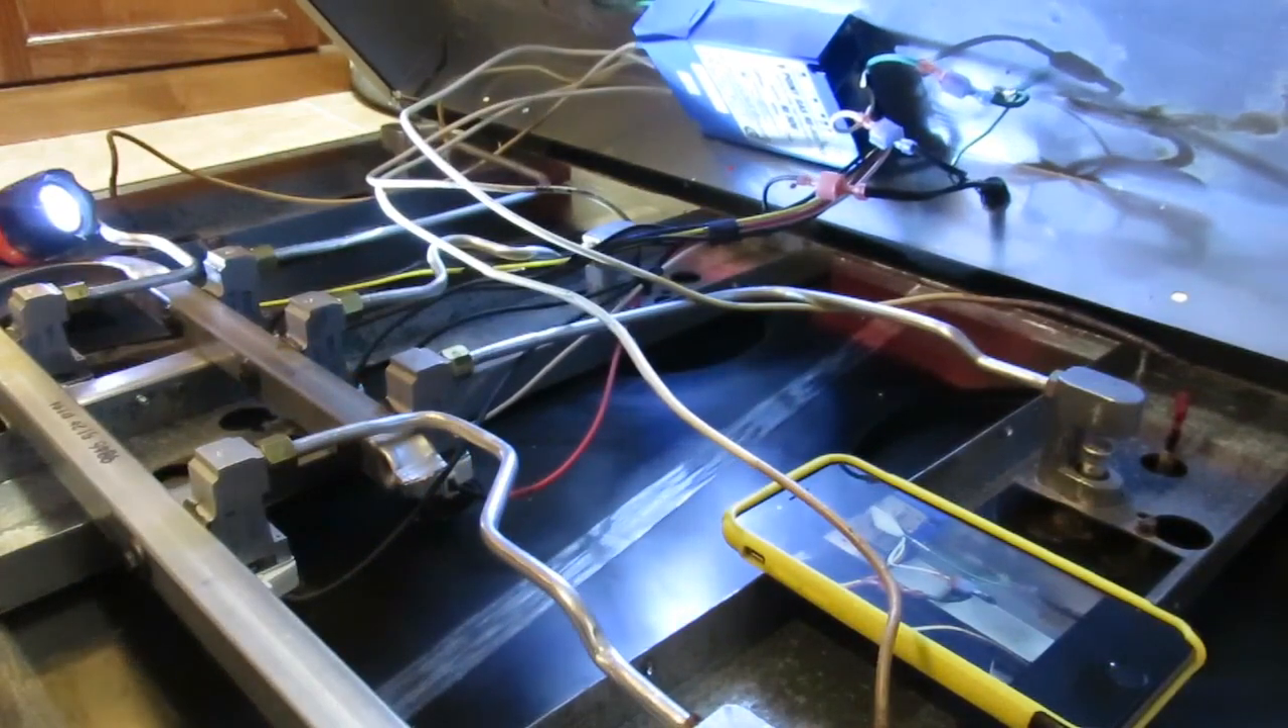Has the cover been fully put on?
No.